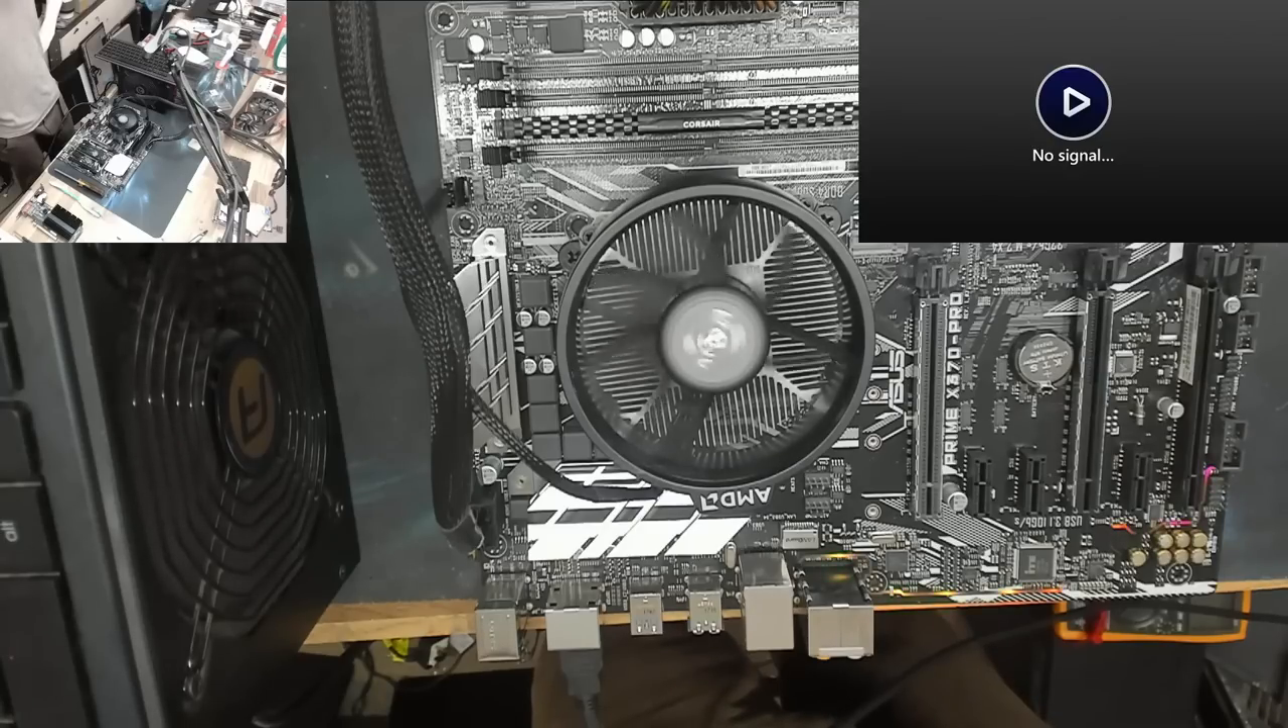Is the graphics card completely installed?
No.